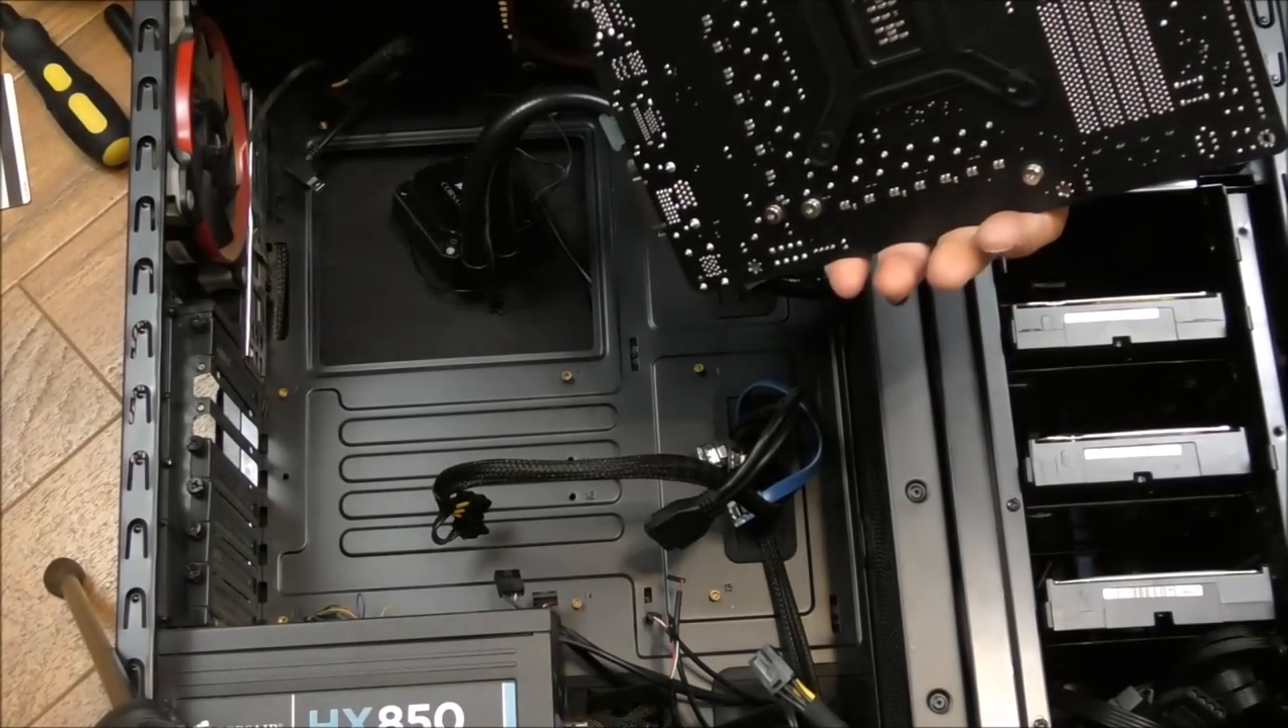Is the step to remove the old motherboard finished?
Yes.